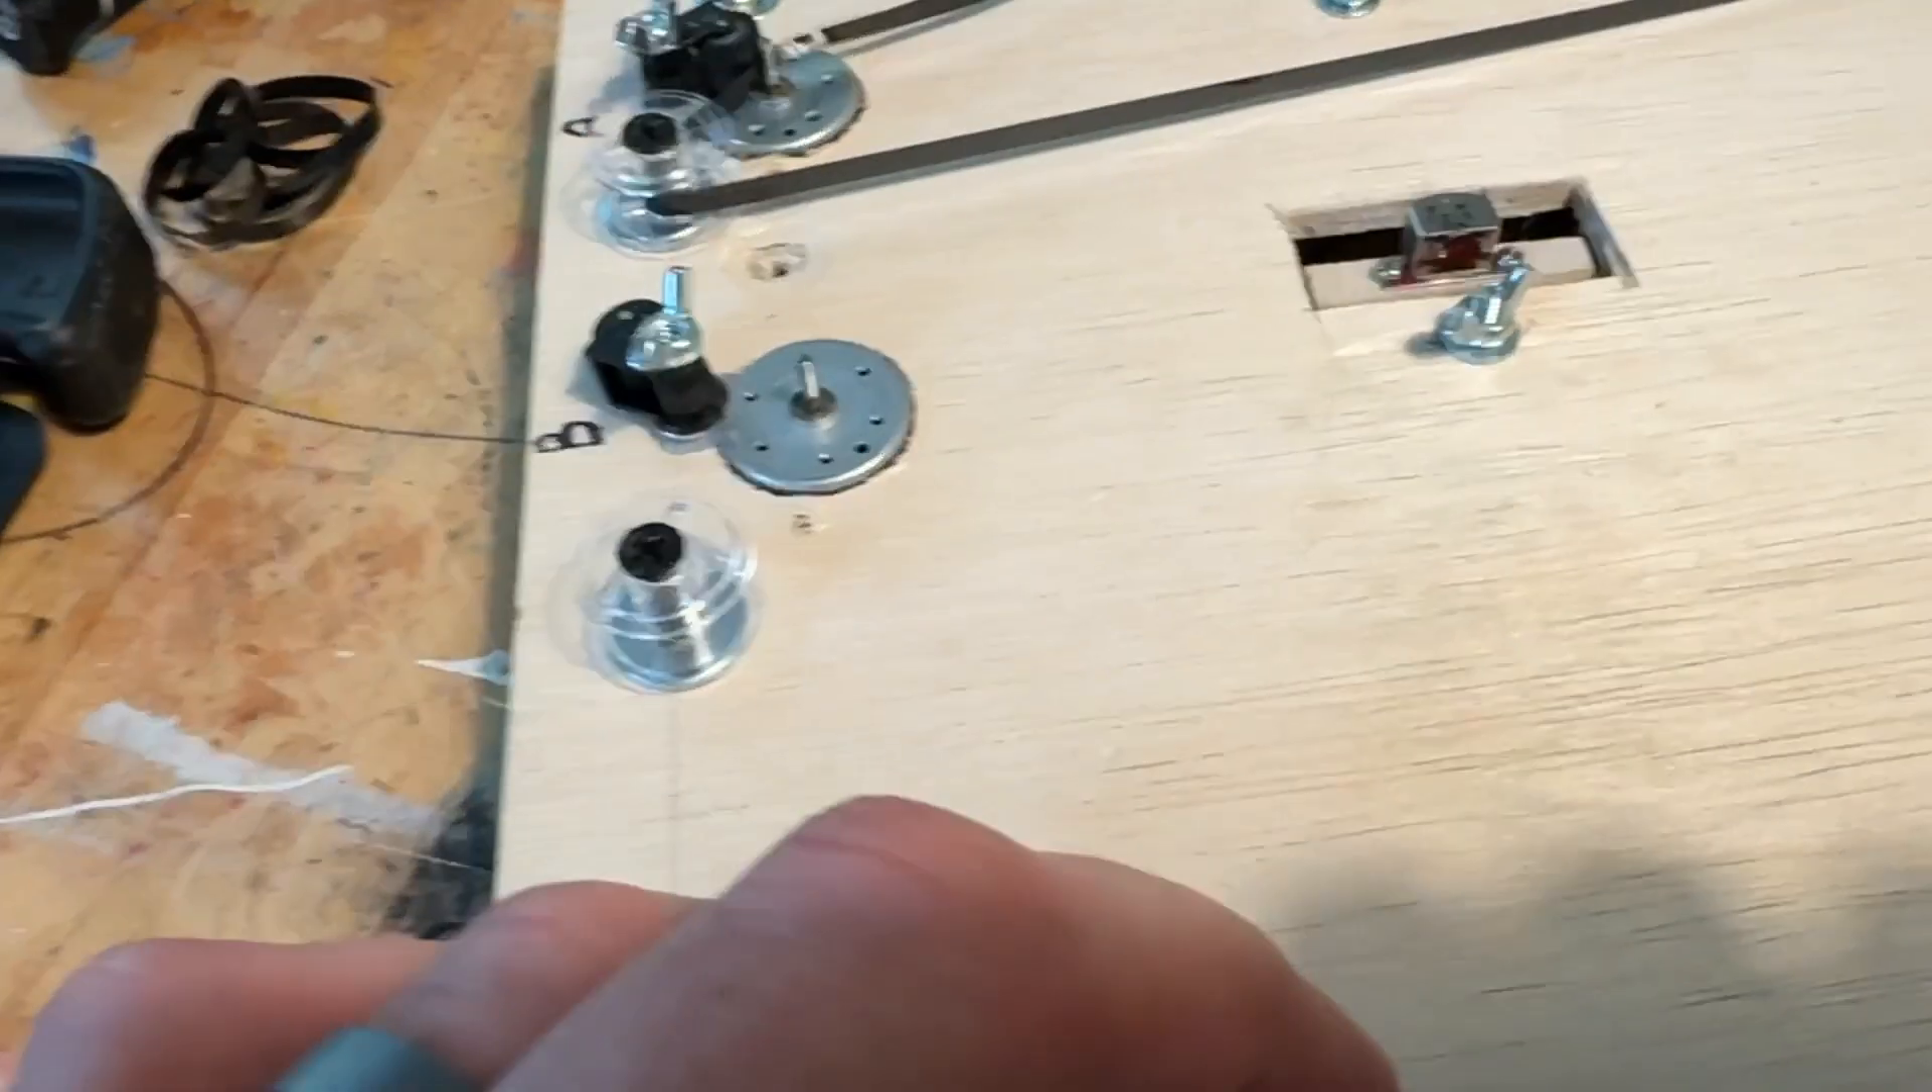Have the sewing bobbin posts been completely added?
Yes.